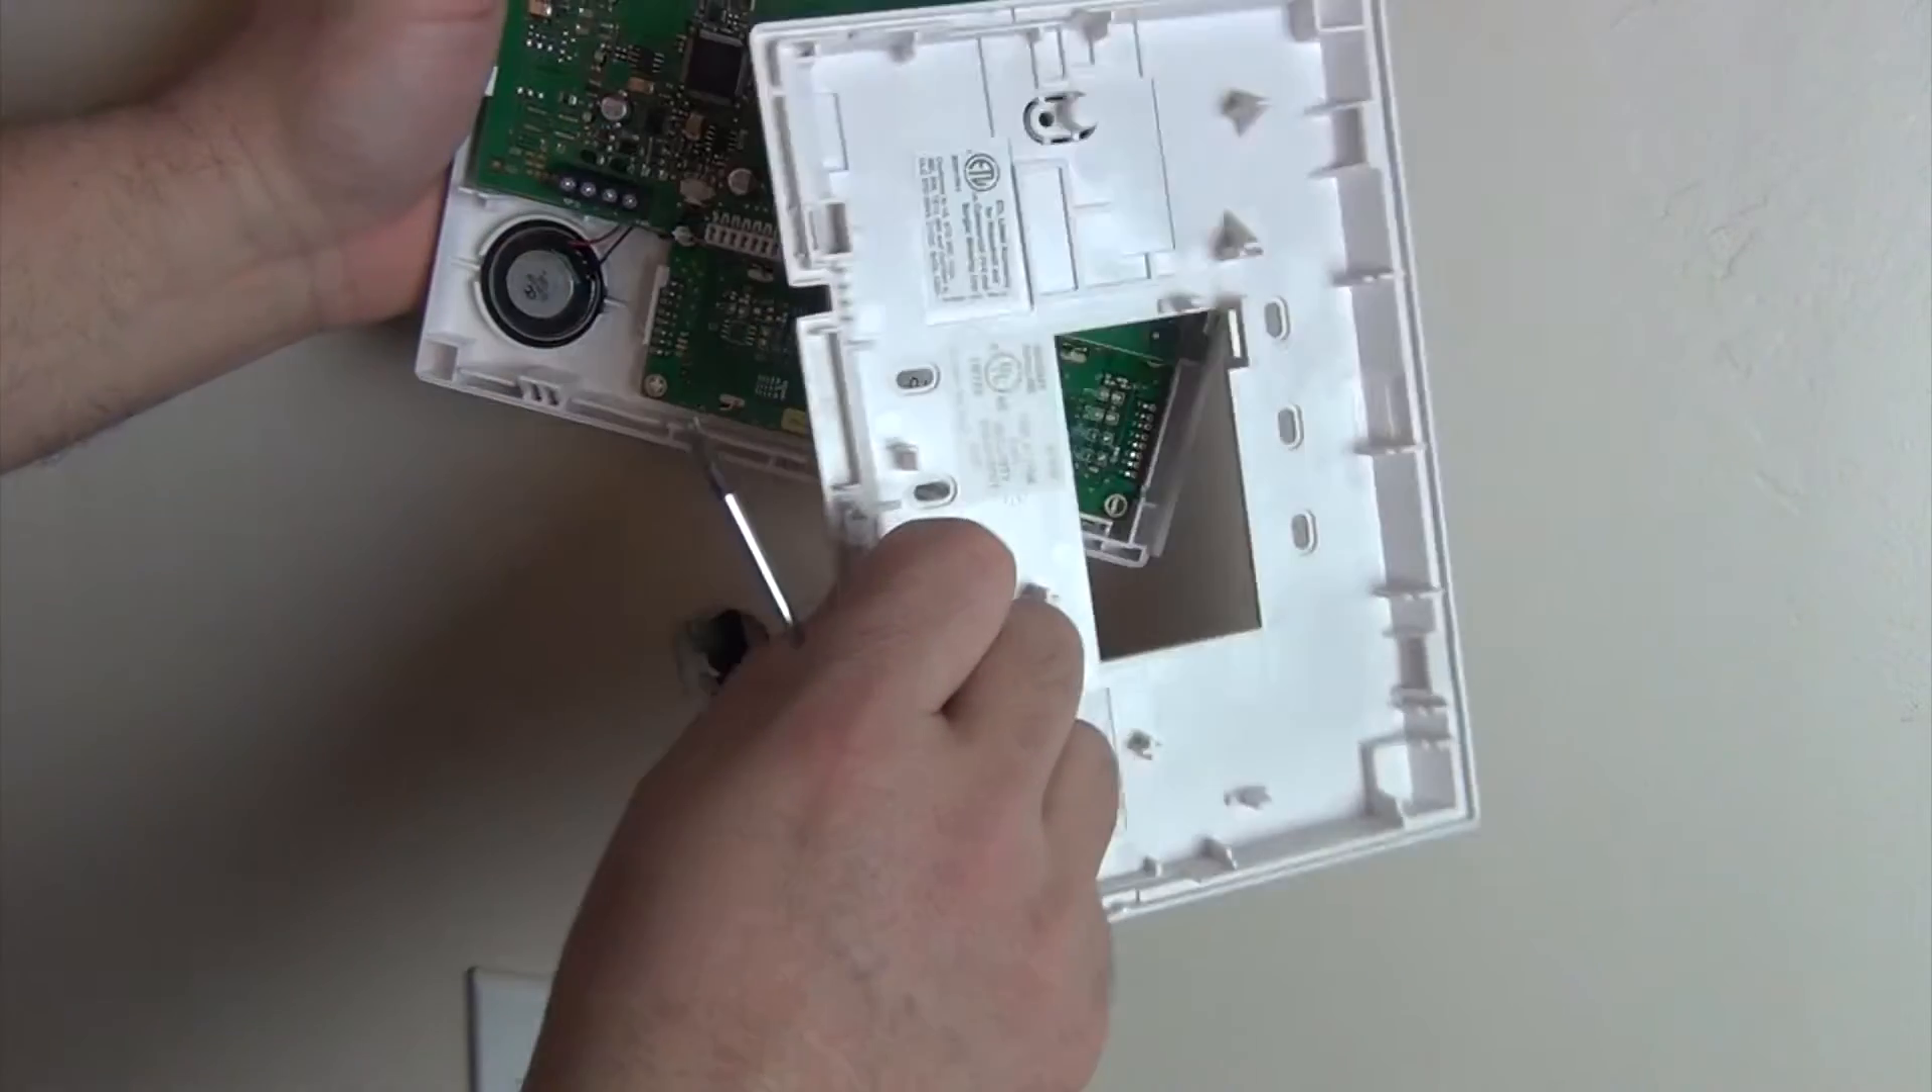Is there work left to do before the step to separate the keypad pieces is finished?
No.